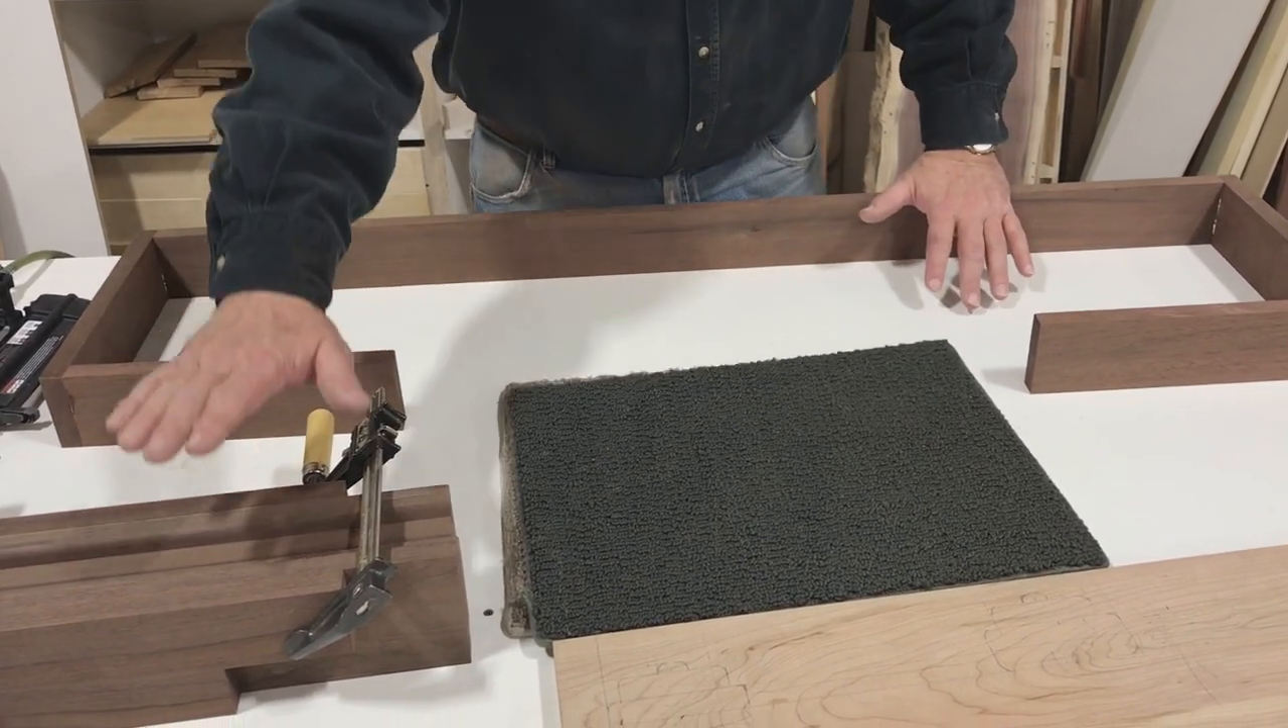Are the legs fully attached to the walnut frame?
No.